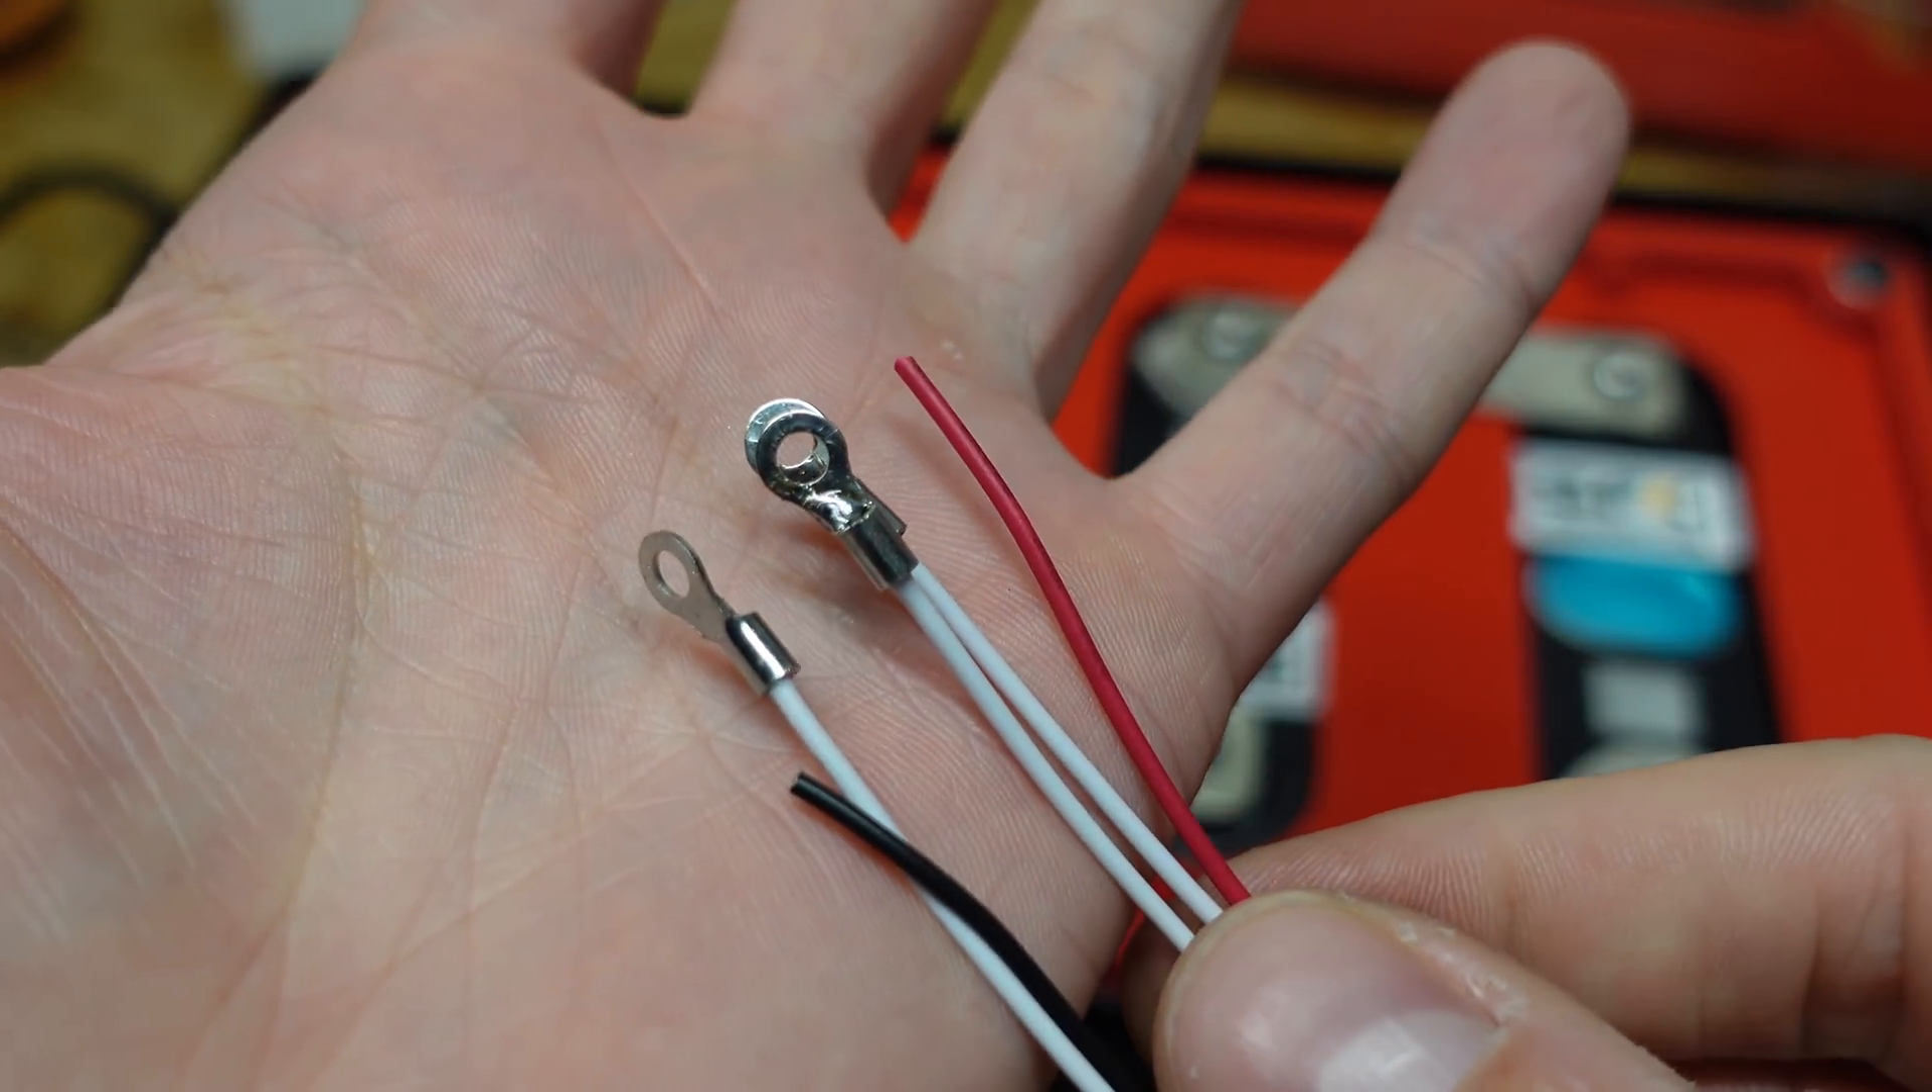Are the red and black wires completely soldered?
No.